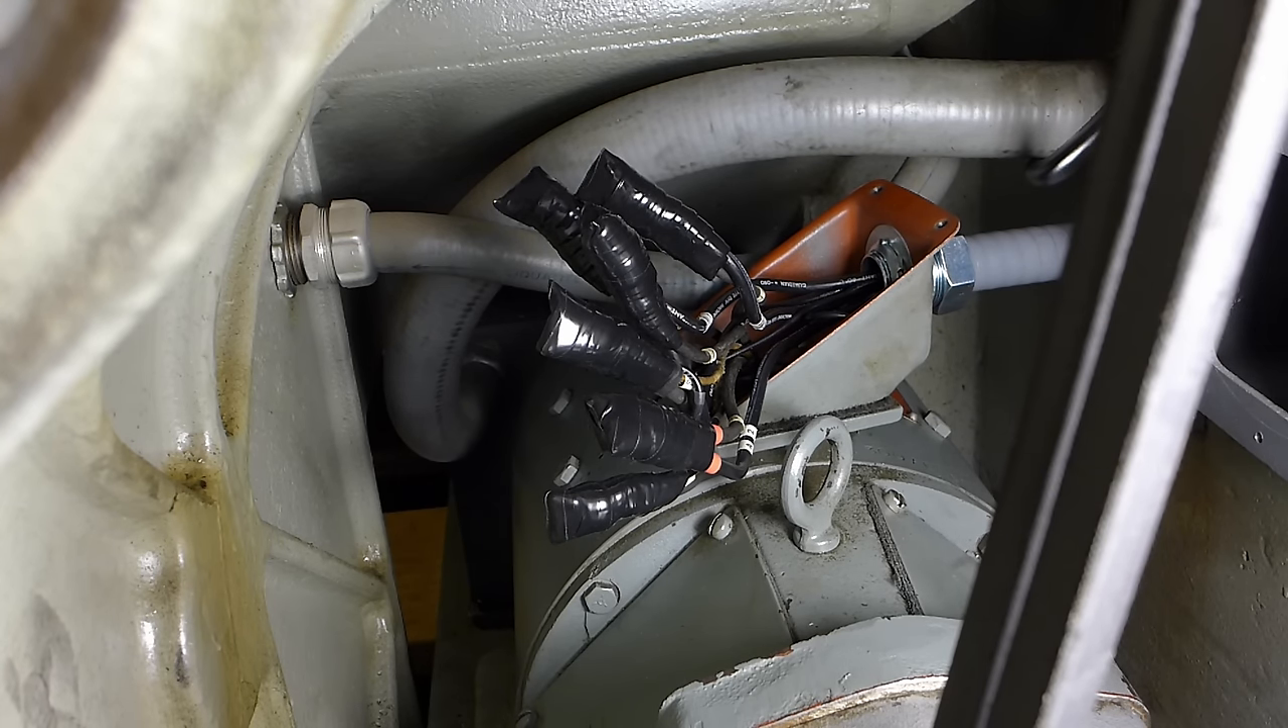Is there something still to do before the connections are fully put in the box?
Yes.